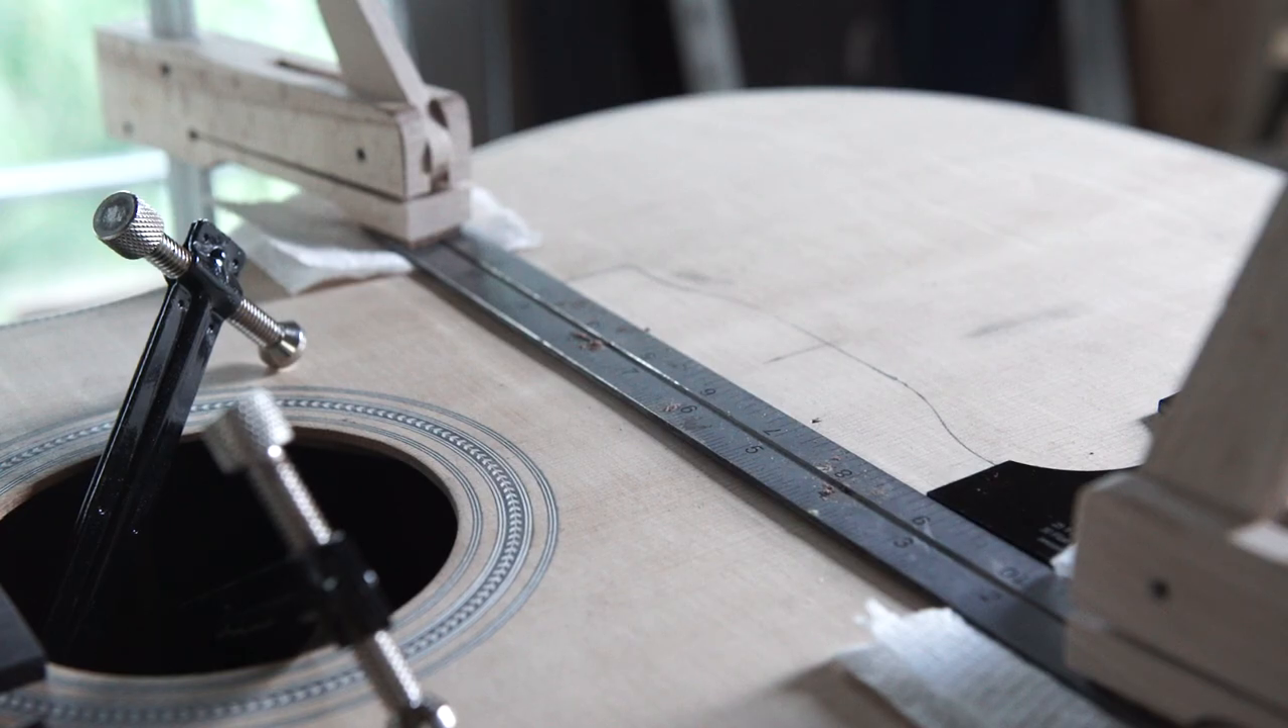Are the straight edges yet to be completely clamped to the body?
No.